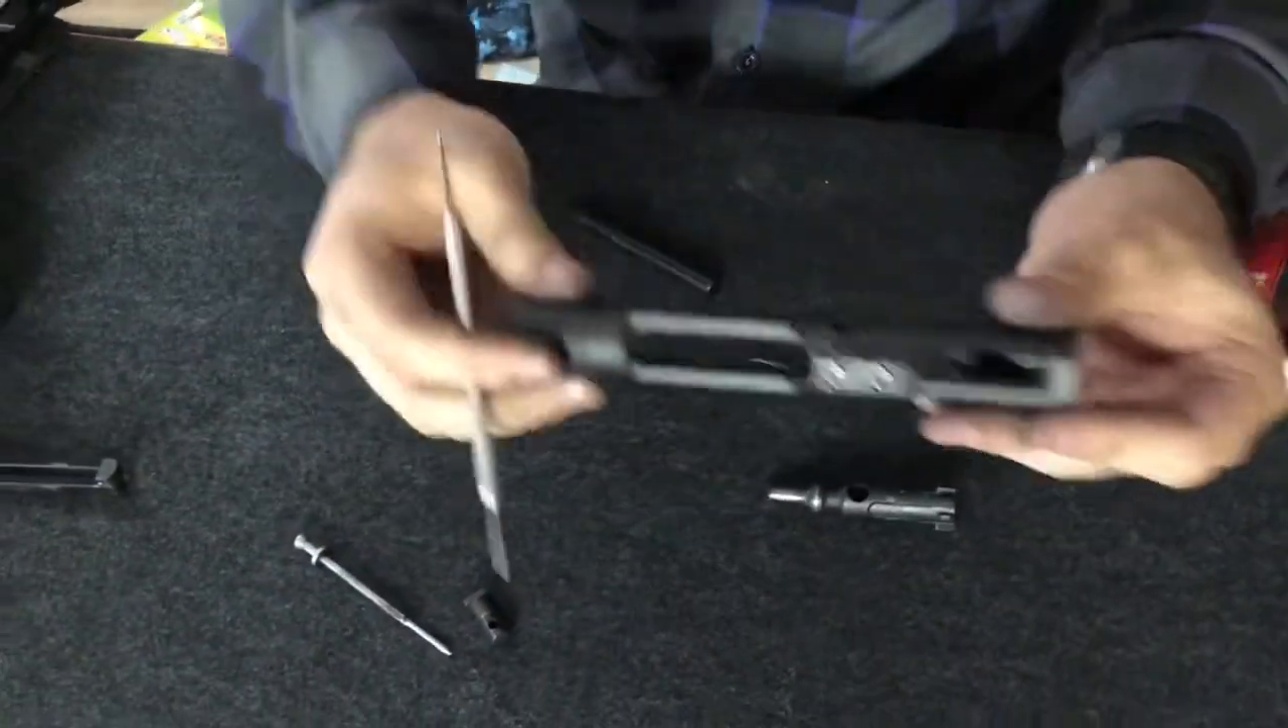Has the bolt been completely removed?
Yes.